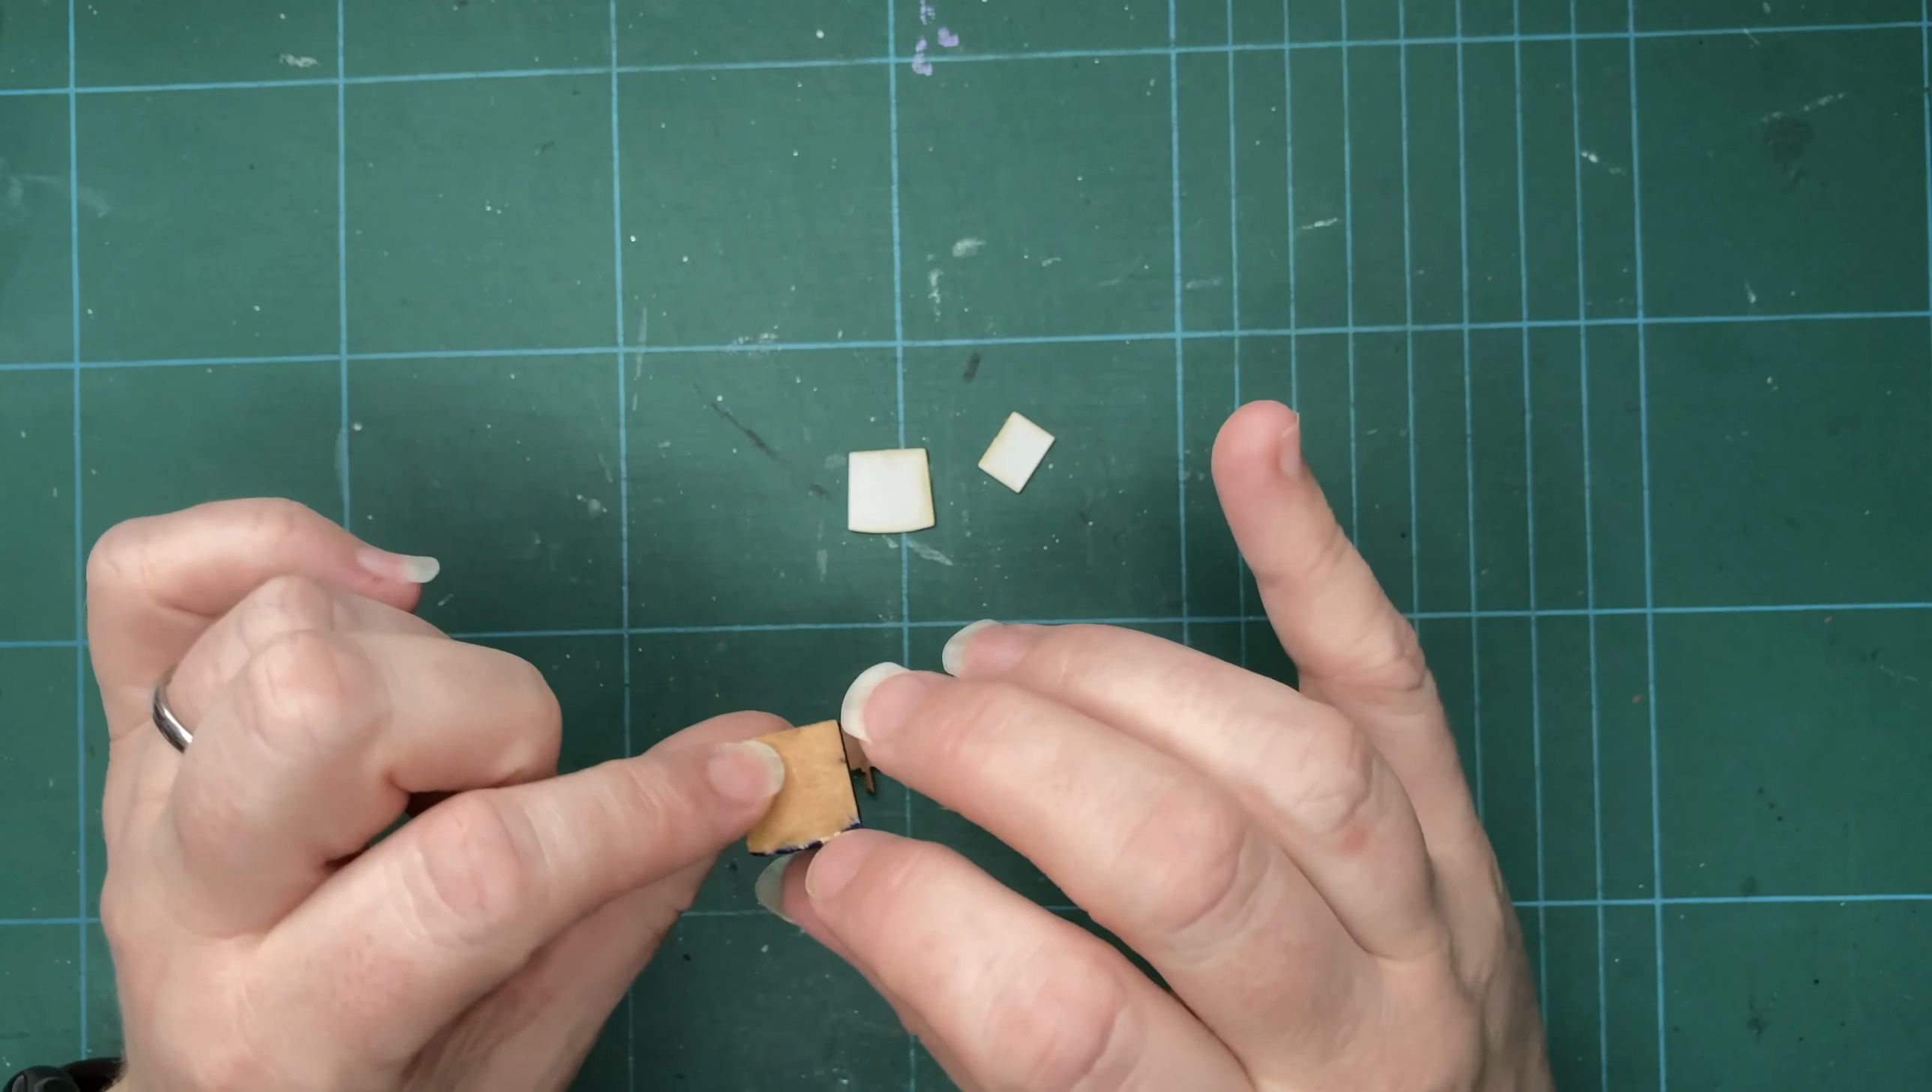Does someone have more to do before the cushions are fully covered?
Yes.